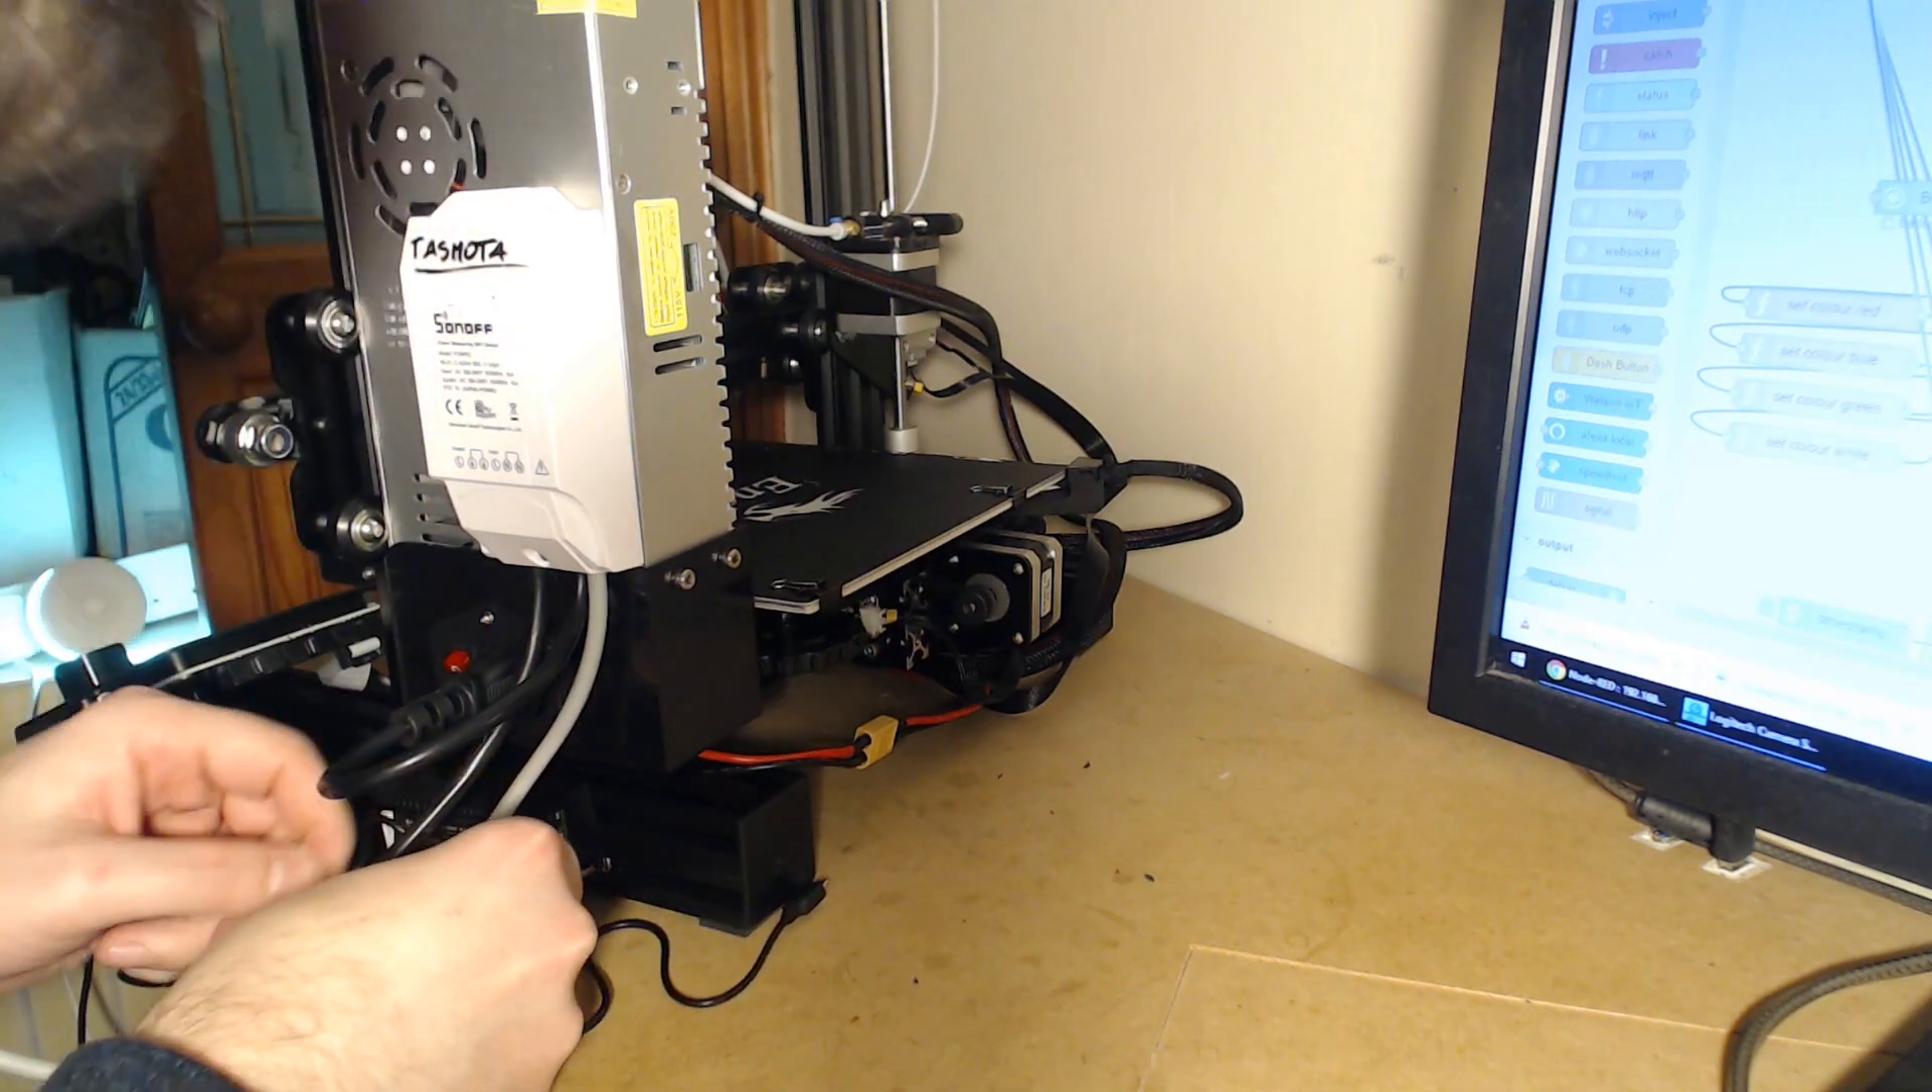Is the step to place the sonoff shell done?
Yes.